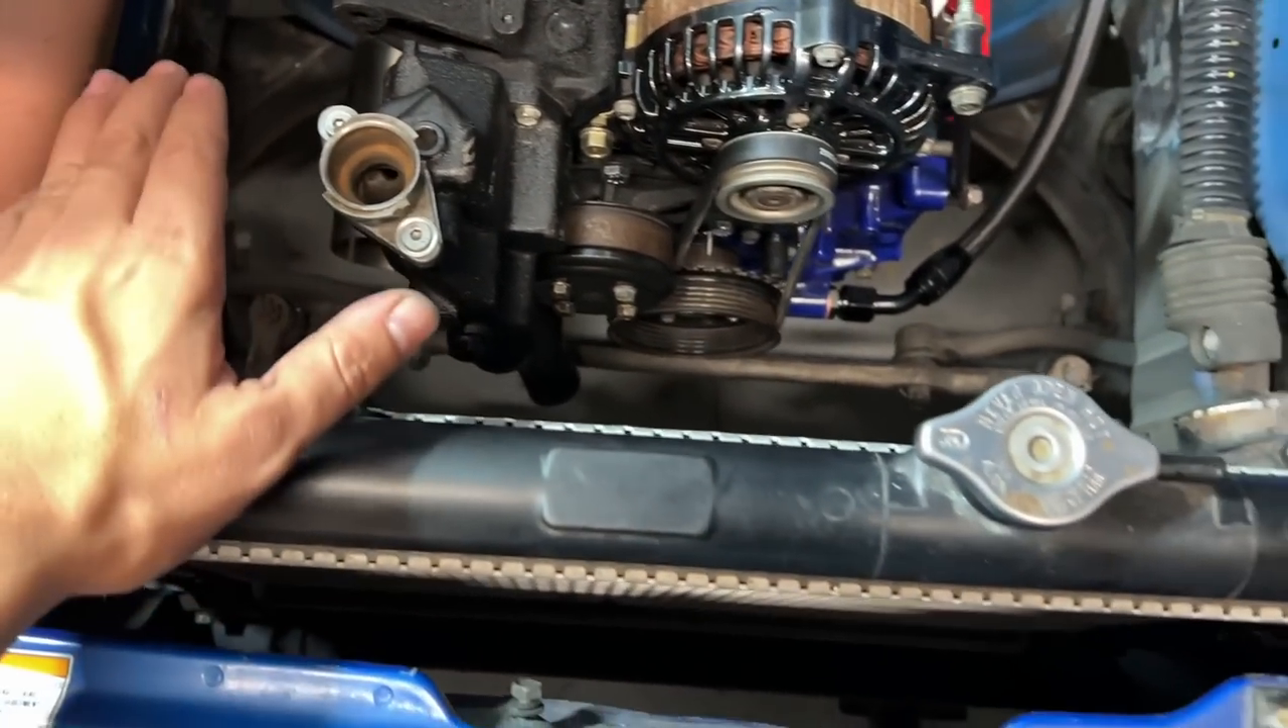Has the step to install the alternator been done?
Yes.